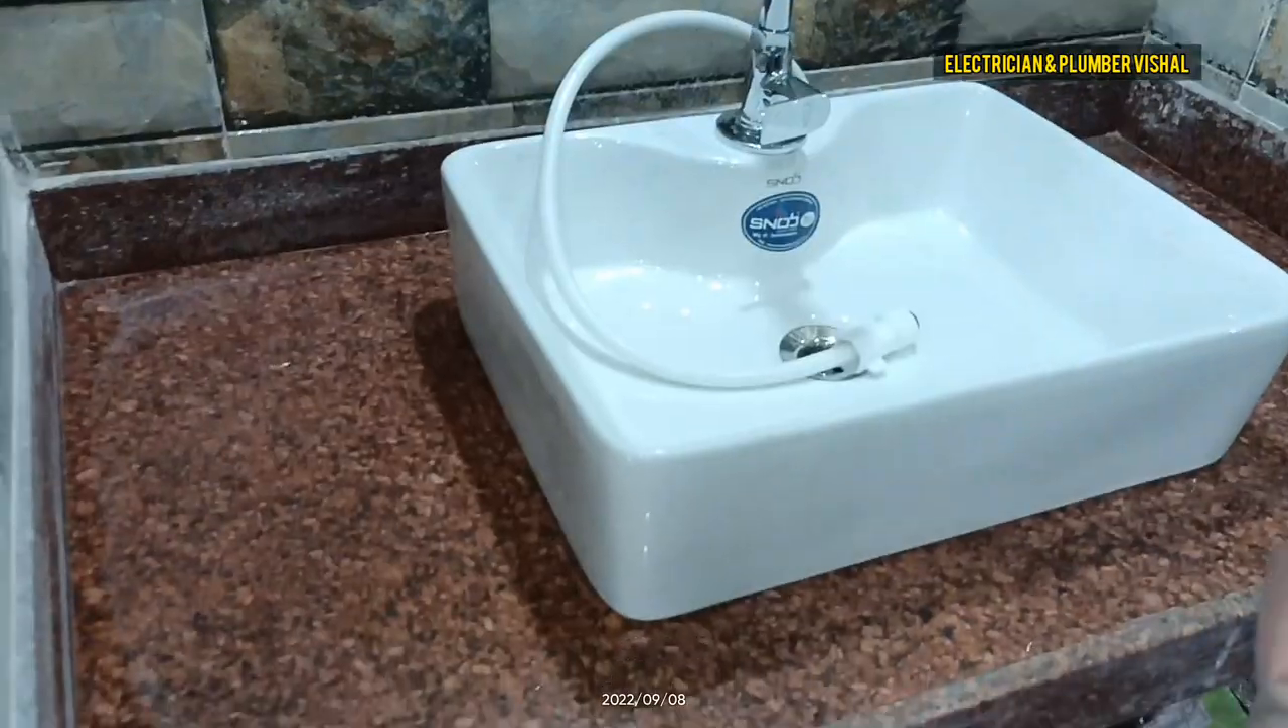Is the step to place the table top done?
Yes.